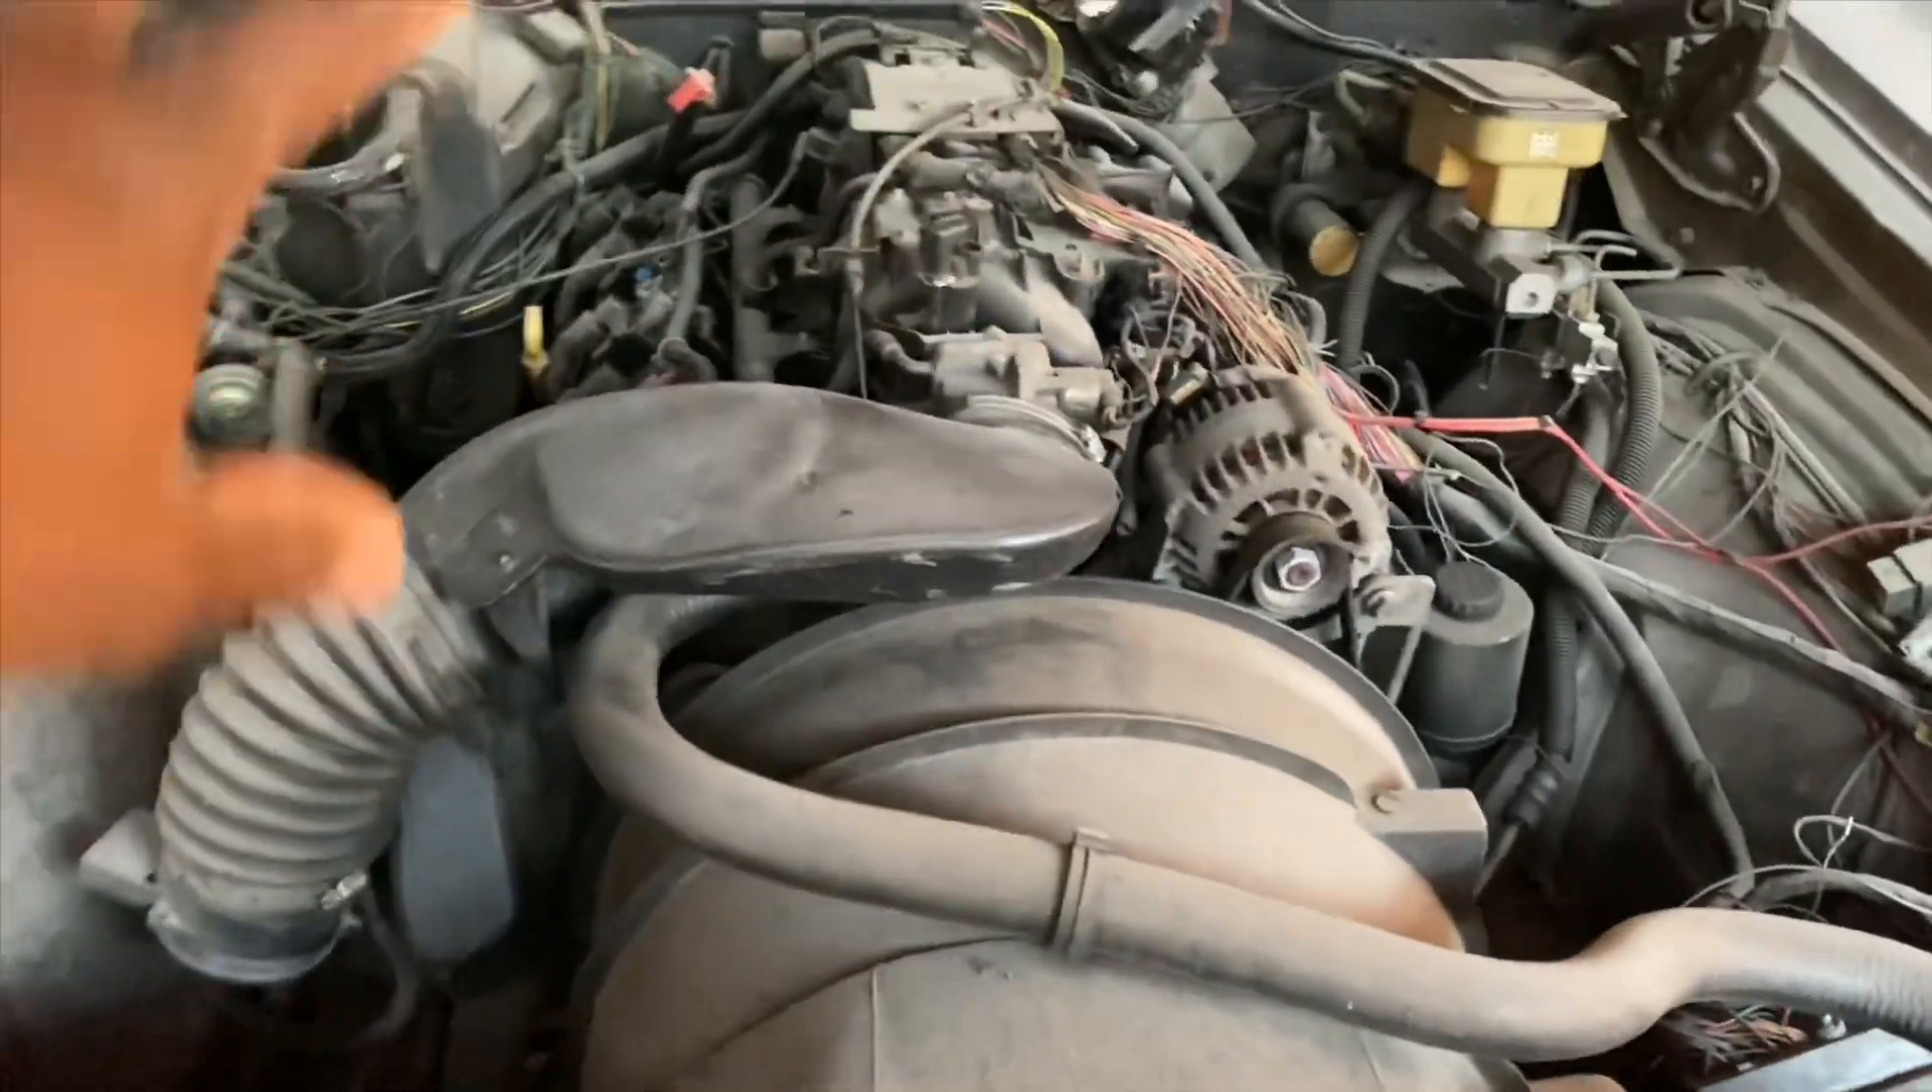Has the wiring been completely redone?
No.